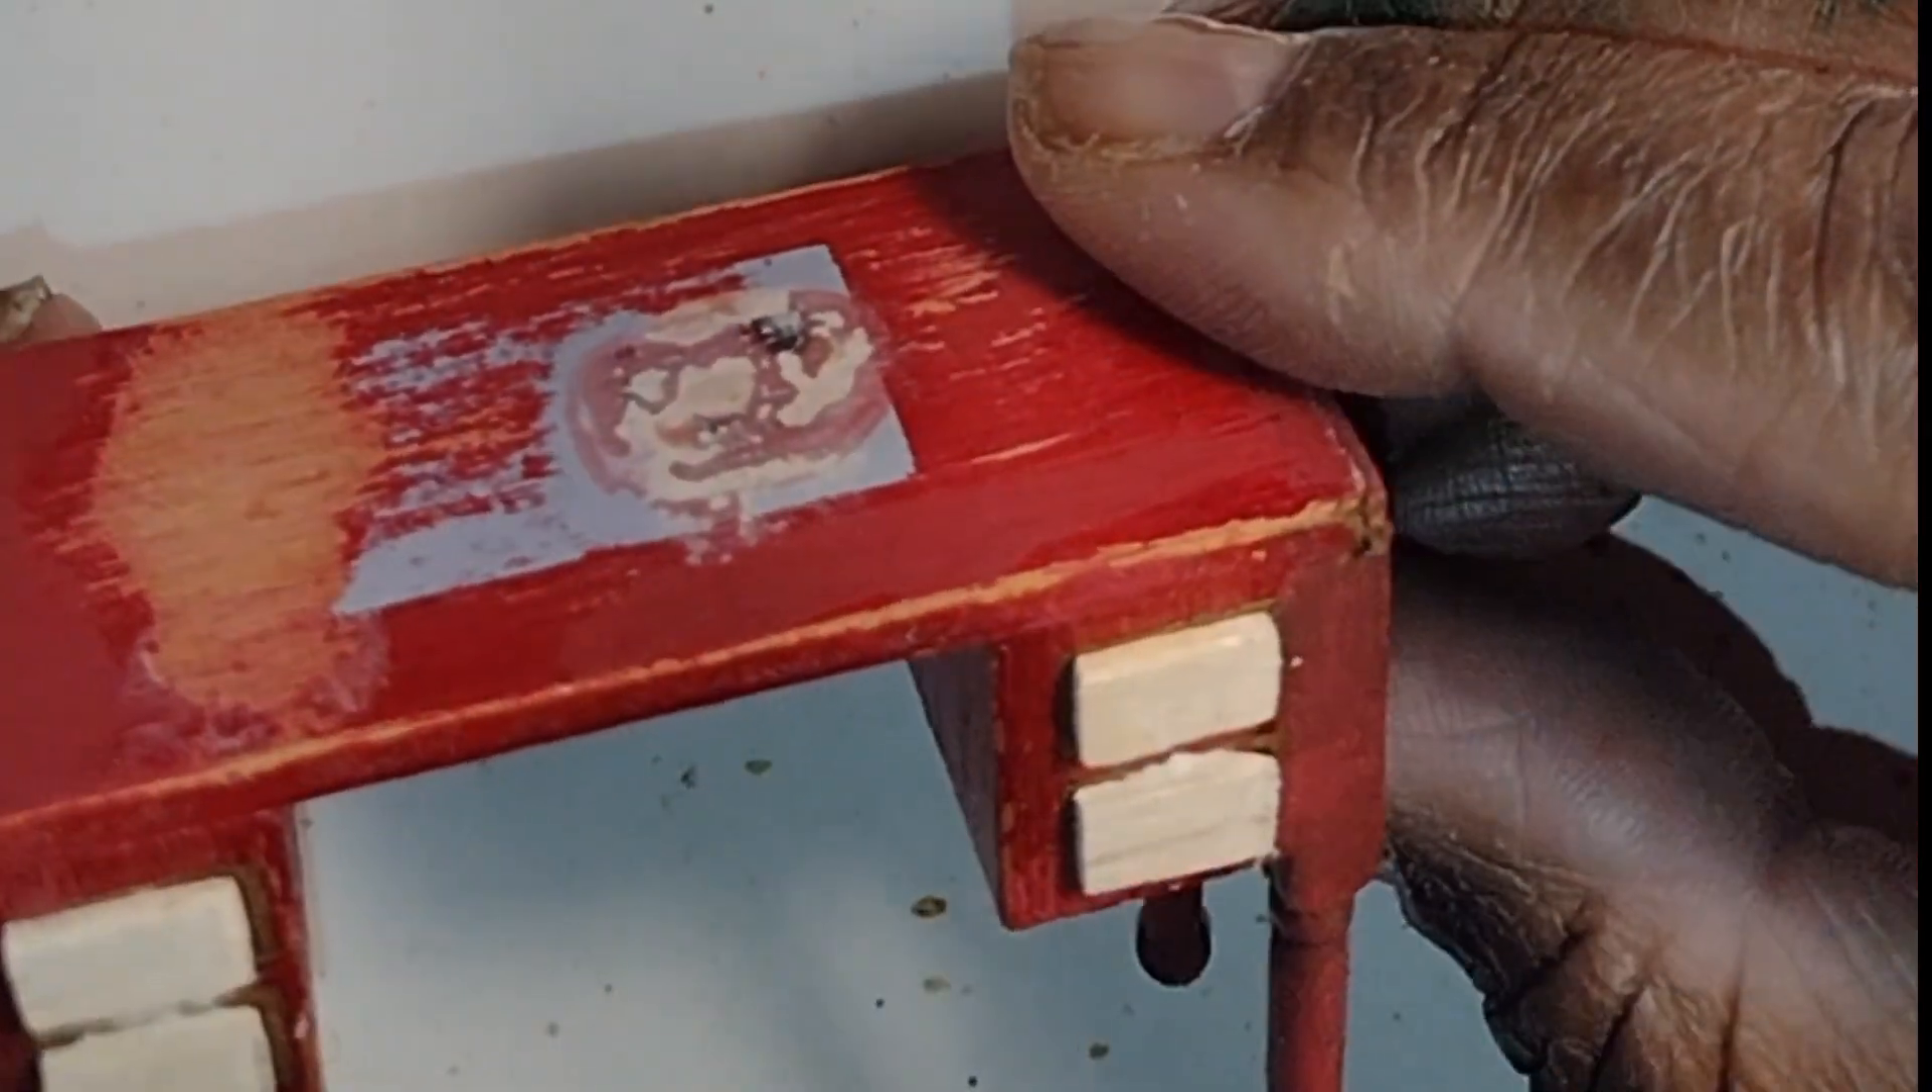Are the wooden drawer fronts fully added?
Yes.